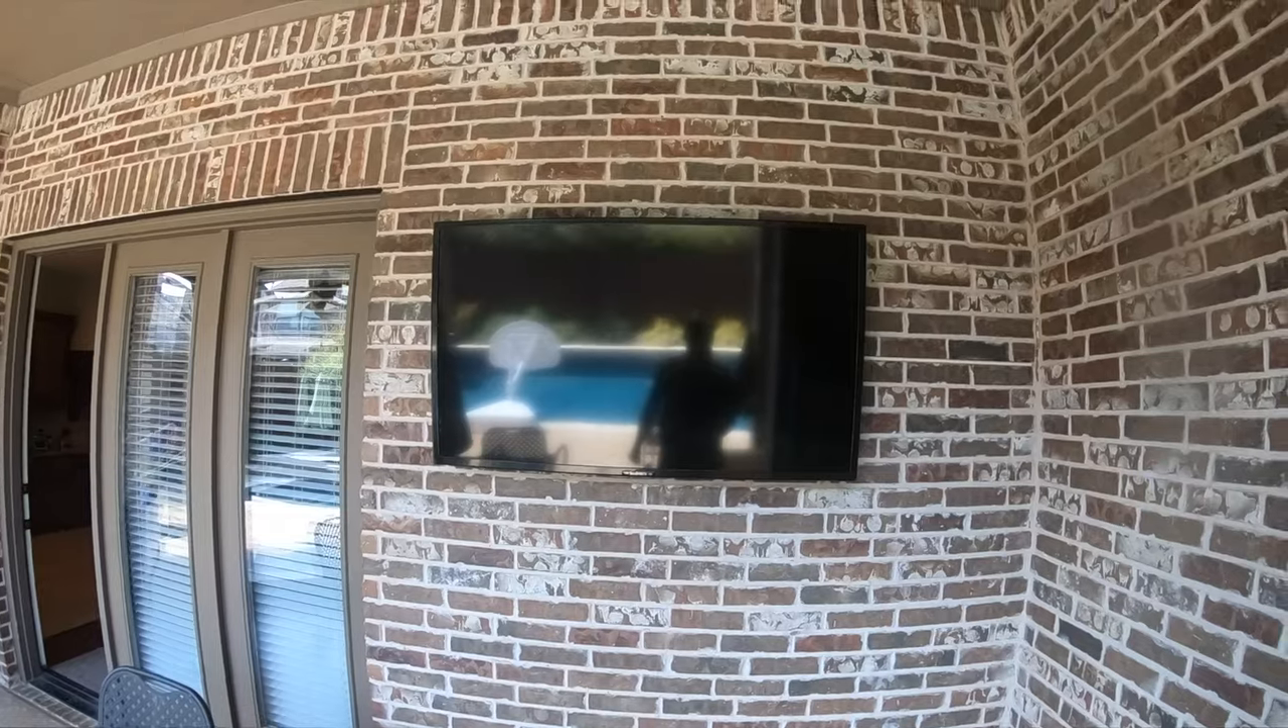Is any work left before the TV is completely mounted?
No.